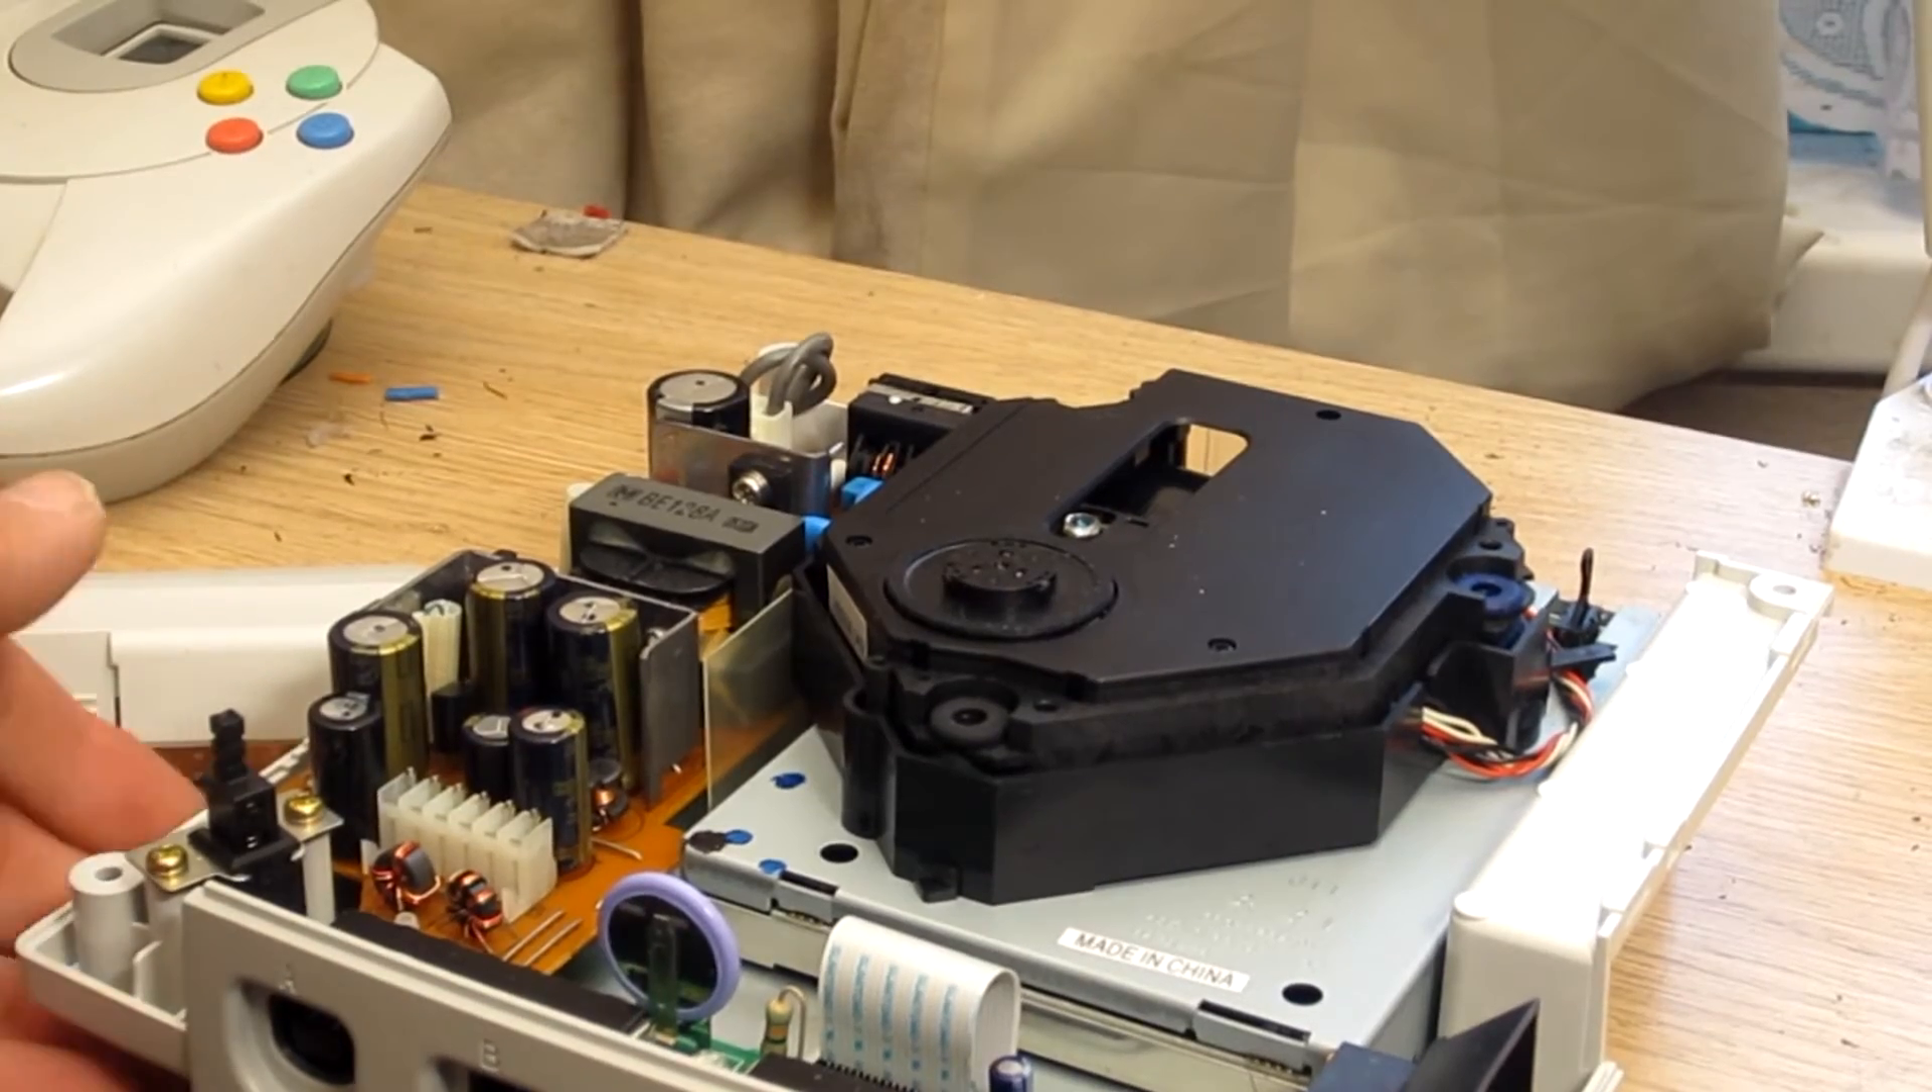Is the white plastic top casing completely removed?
Yes.